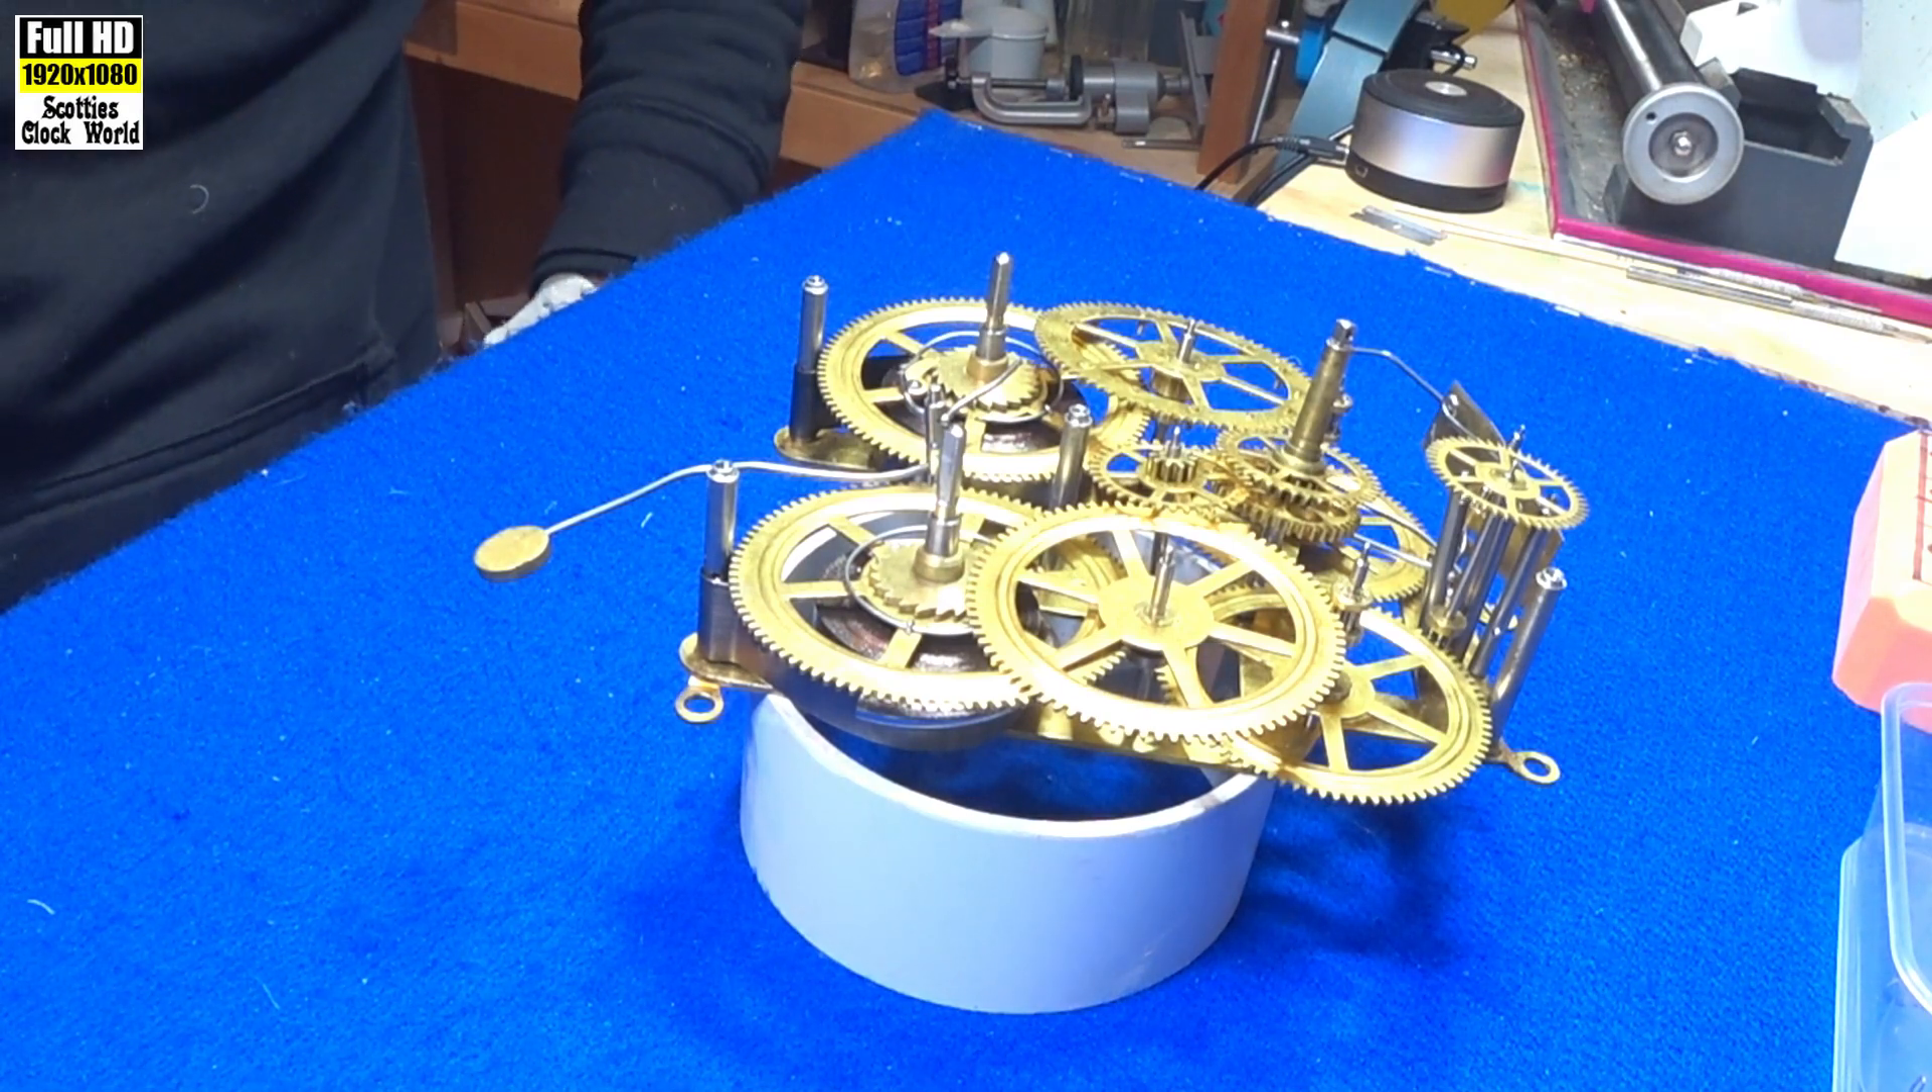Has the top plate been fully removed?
Yes.